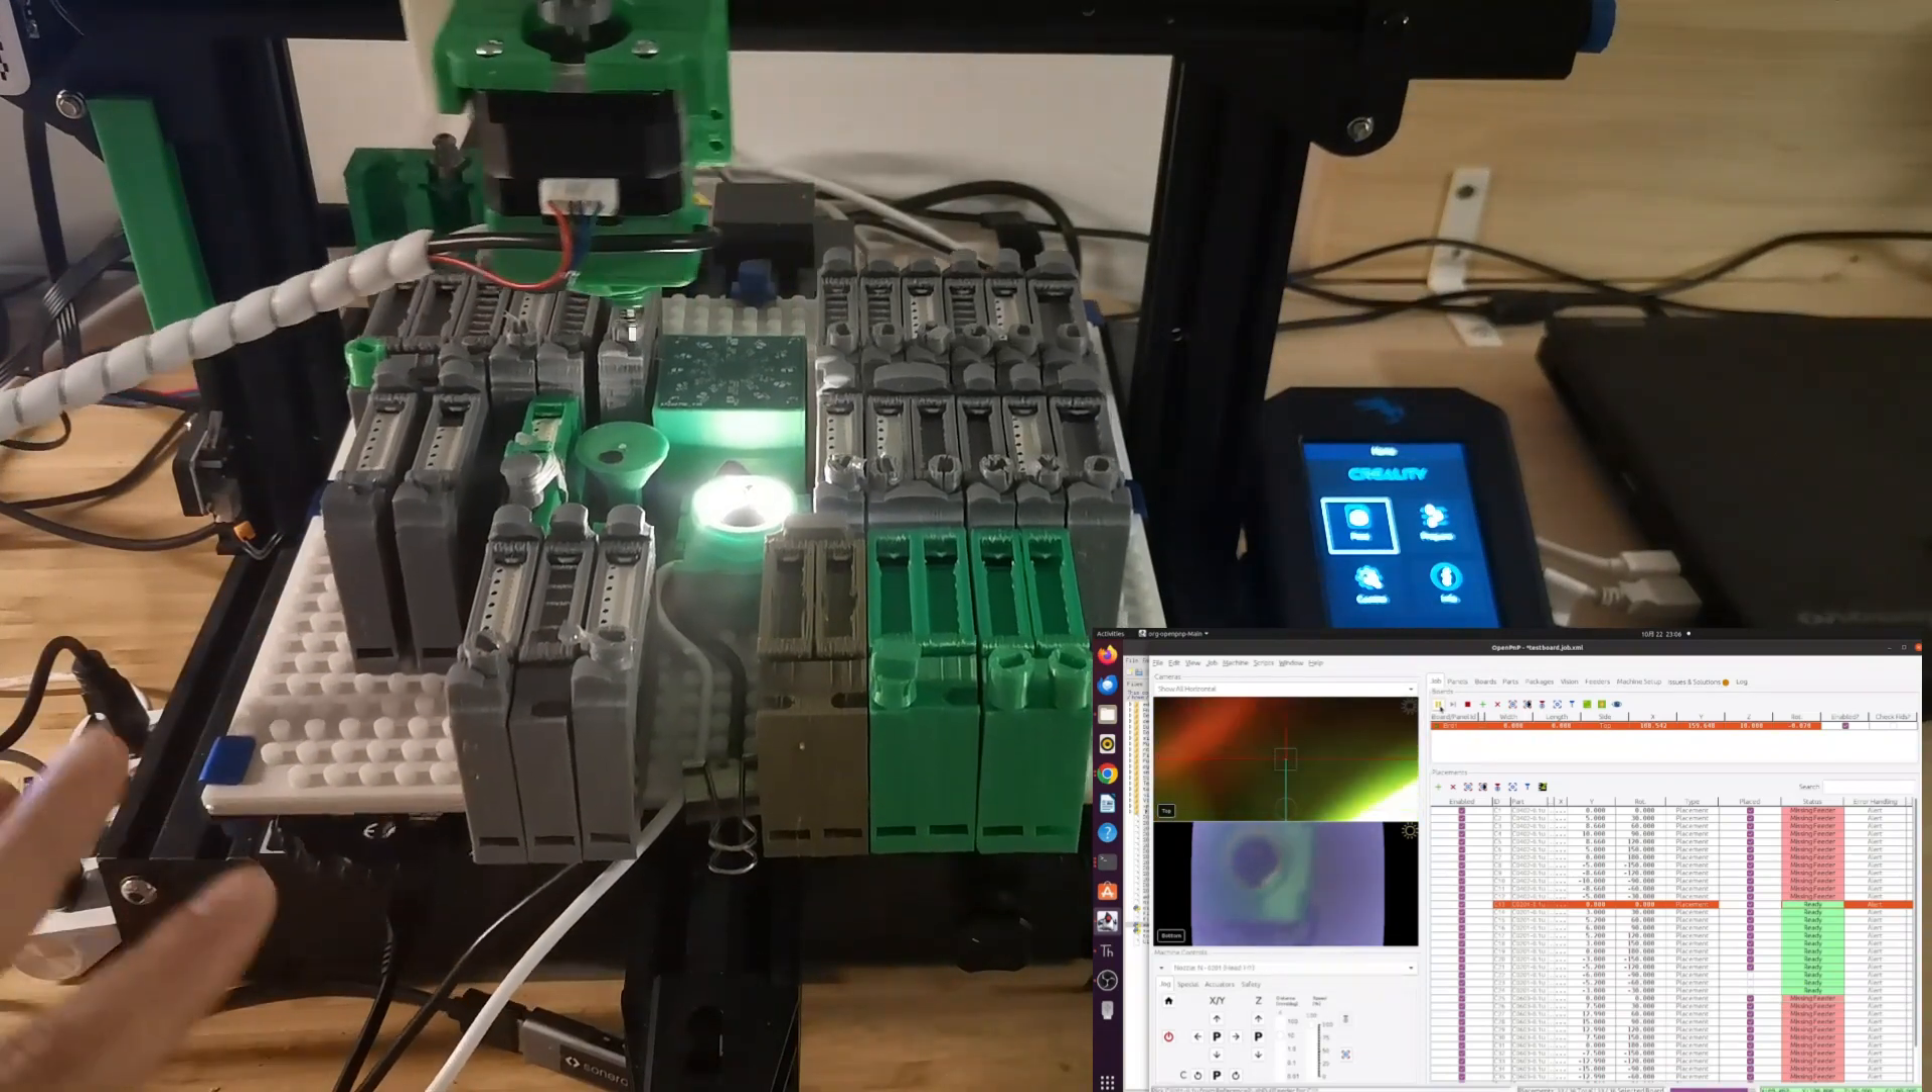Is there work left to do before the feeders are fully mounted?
No.